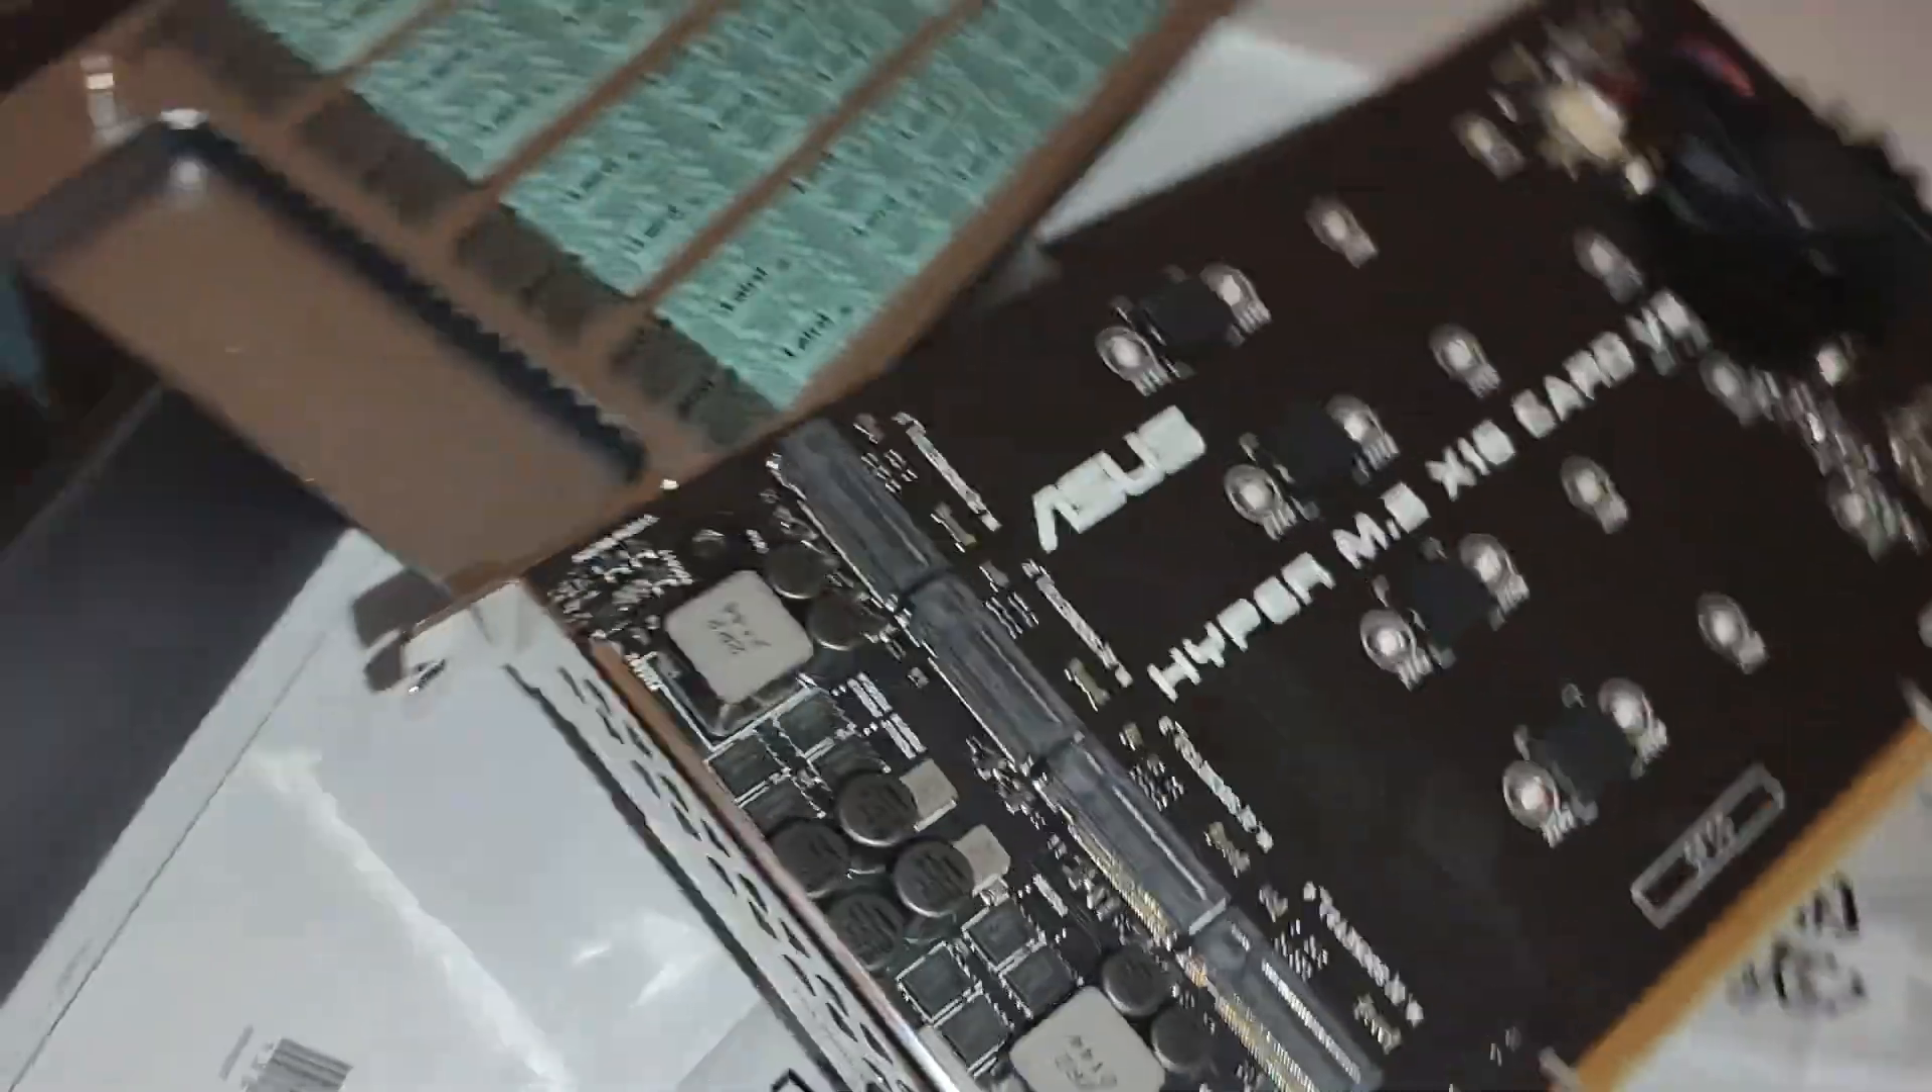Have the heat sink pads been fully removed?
No.